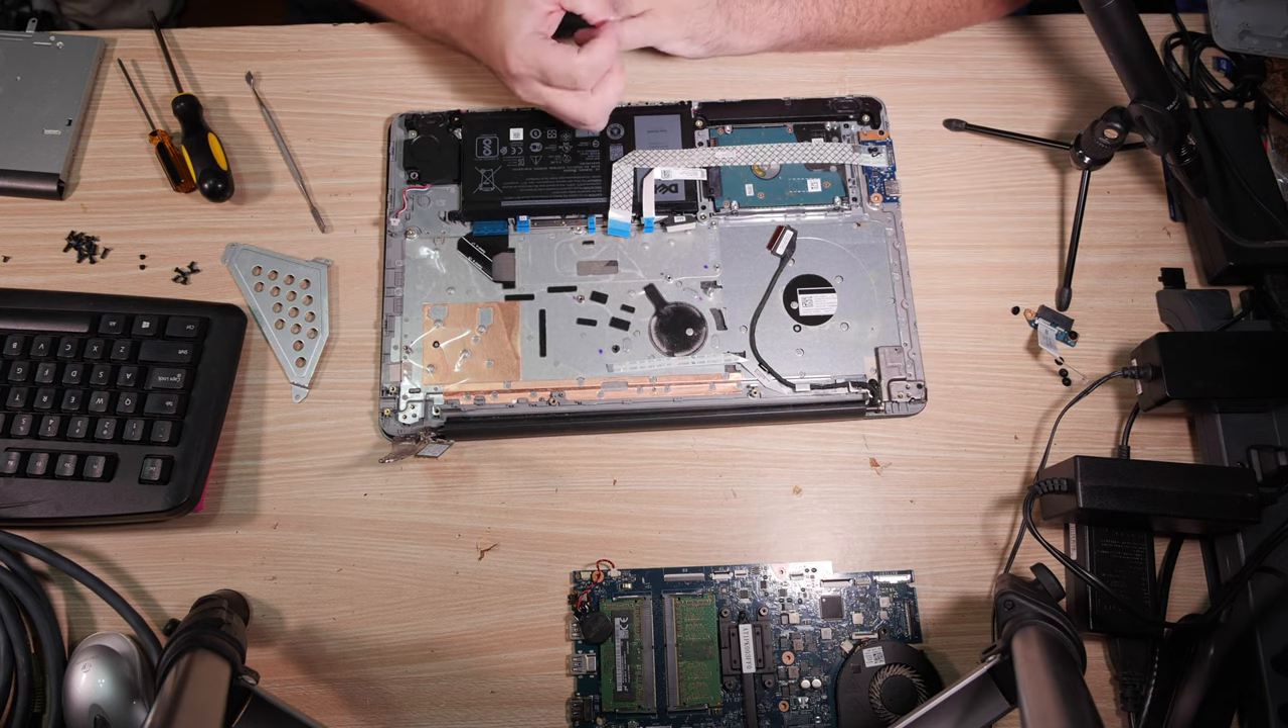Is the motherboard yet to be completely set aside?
No.